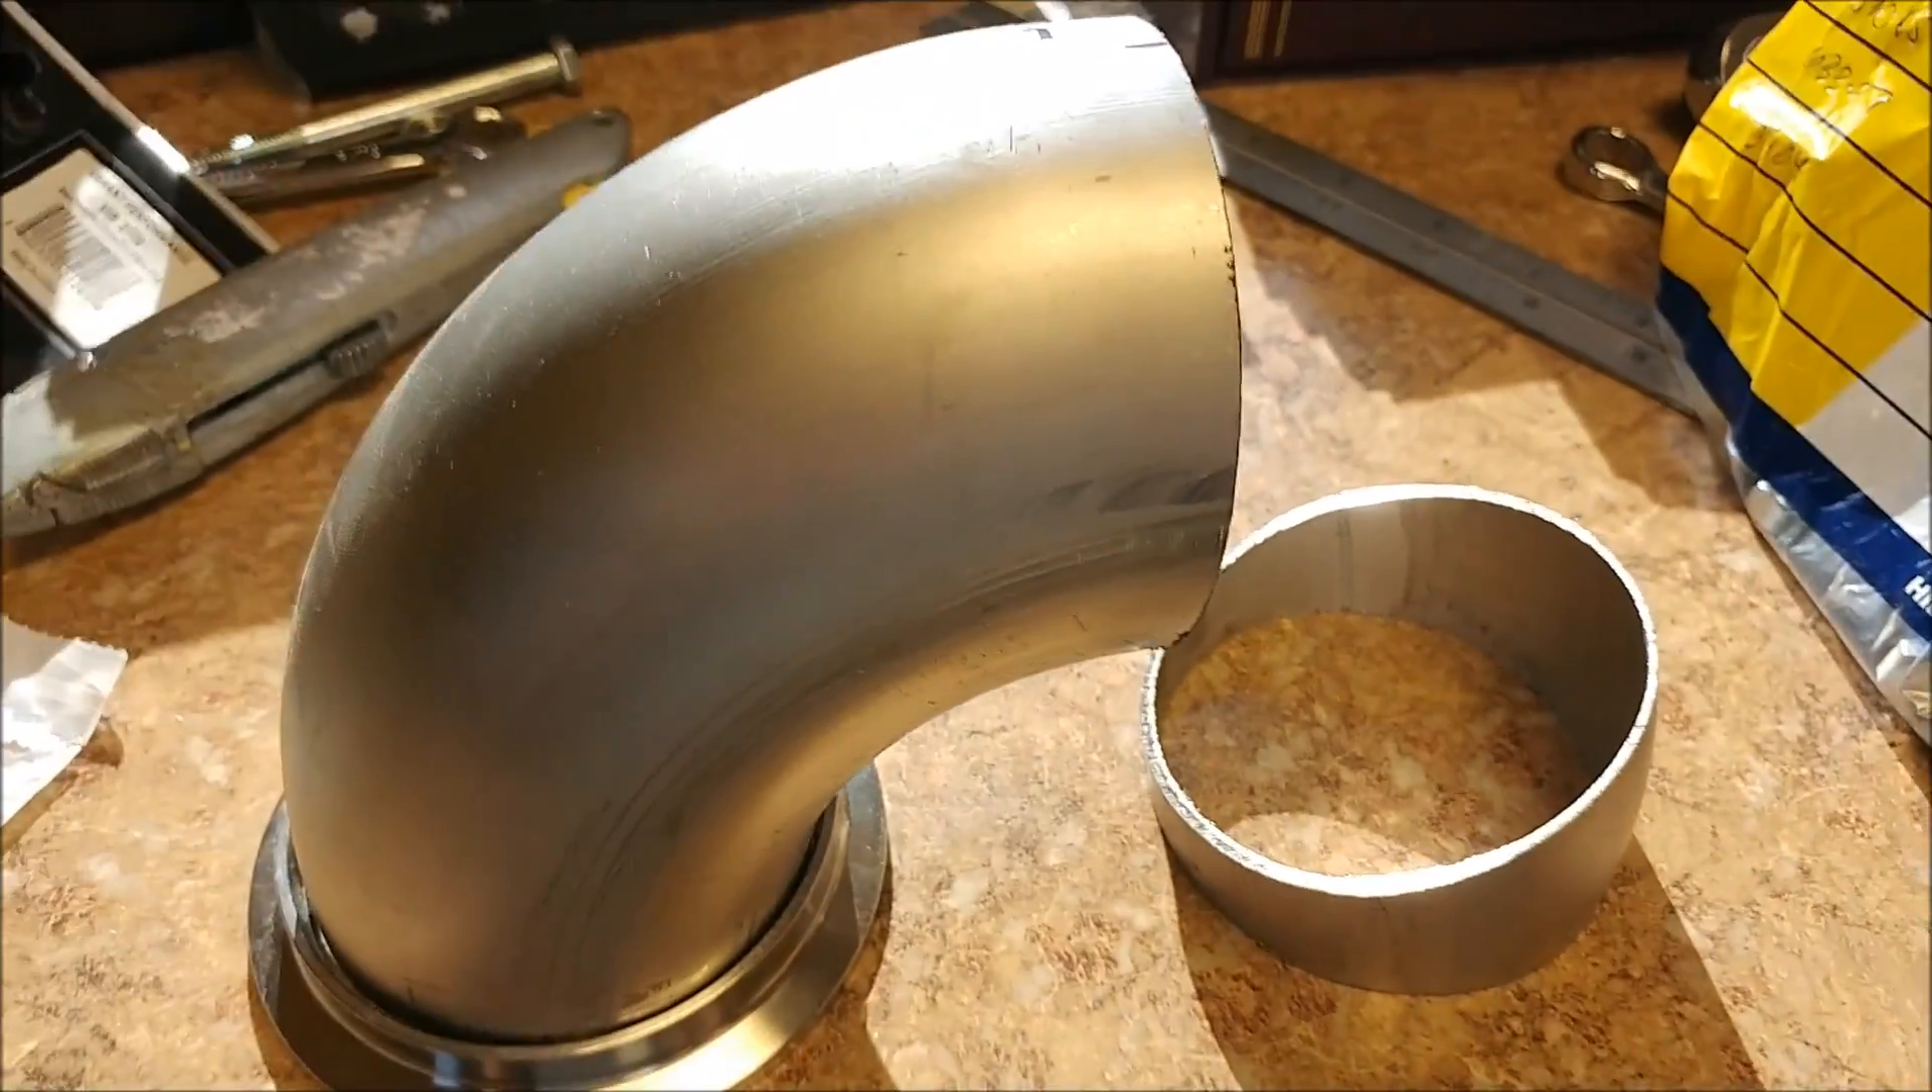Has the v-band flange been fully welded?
No.